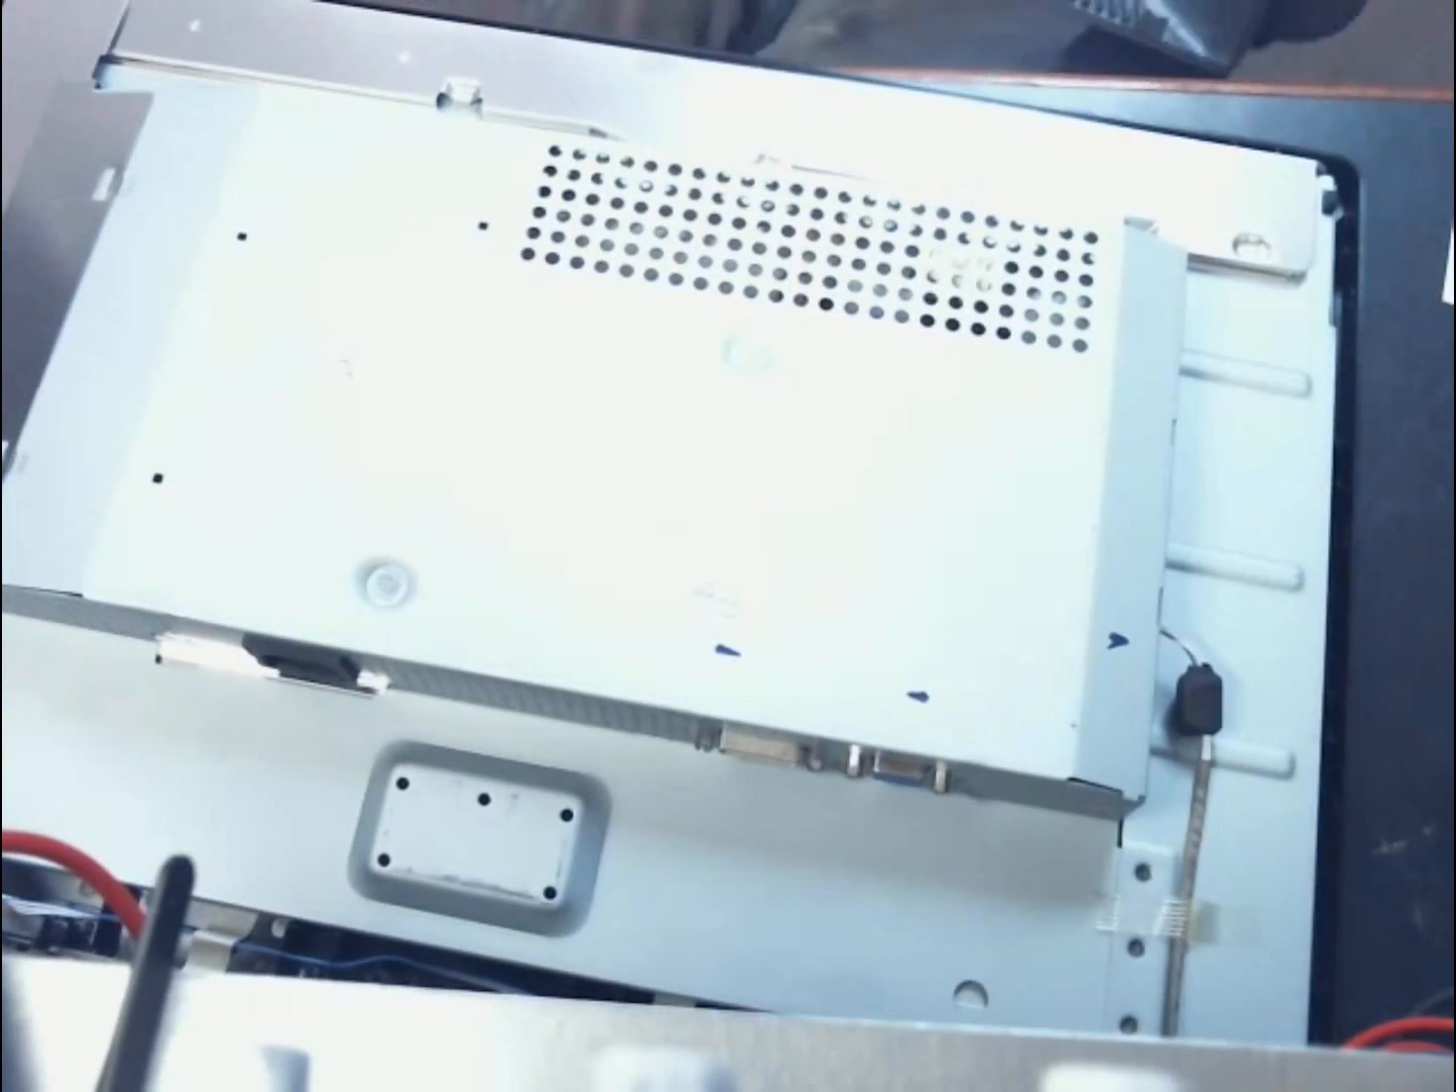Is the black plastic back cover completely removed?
Yes.